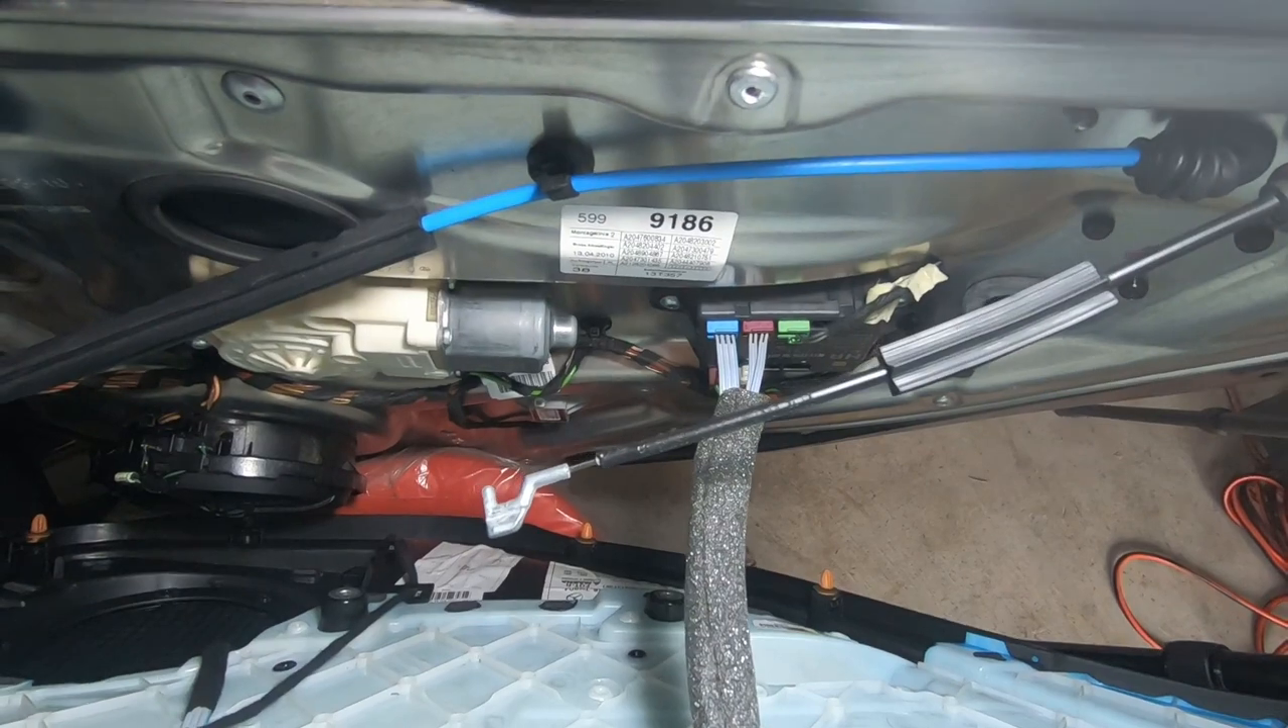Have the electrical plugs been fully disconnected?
No.